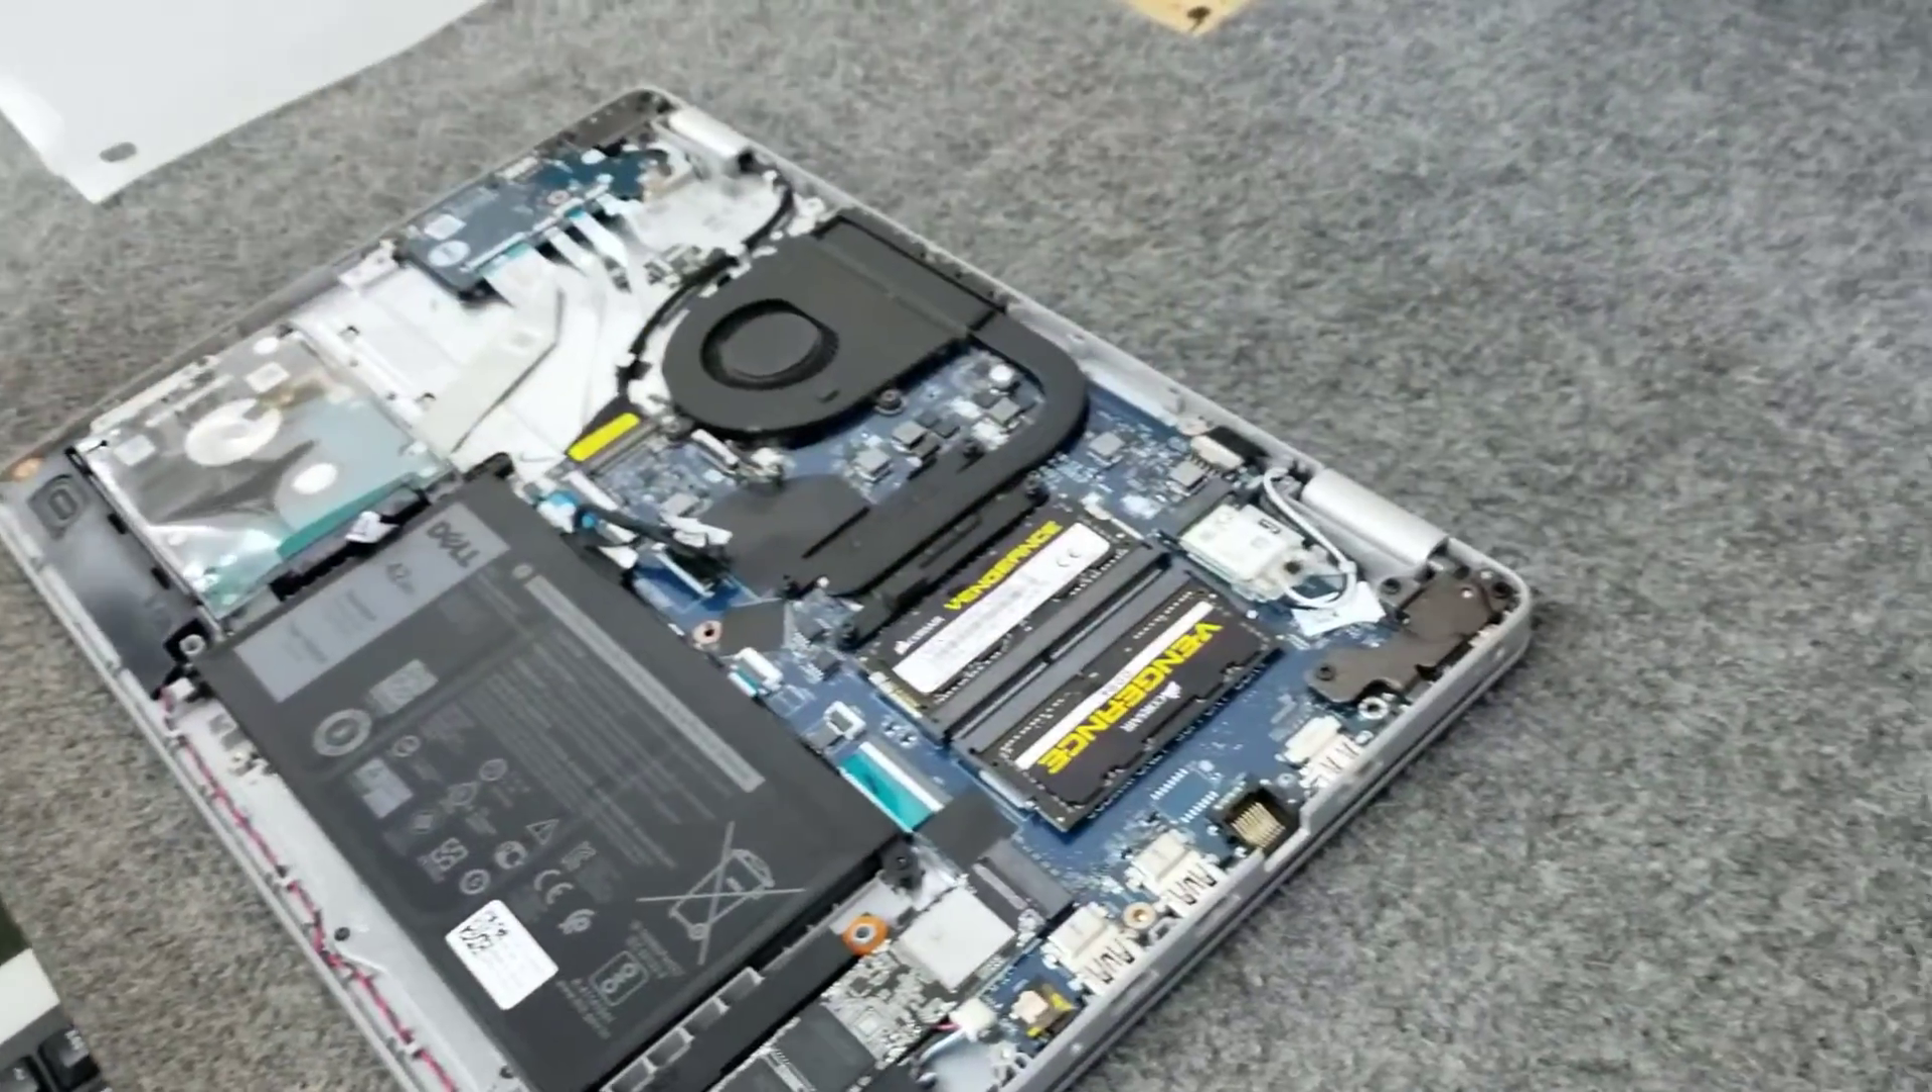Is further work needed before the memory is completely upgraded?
No.